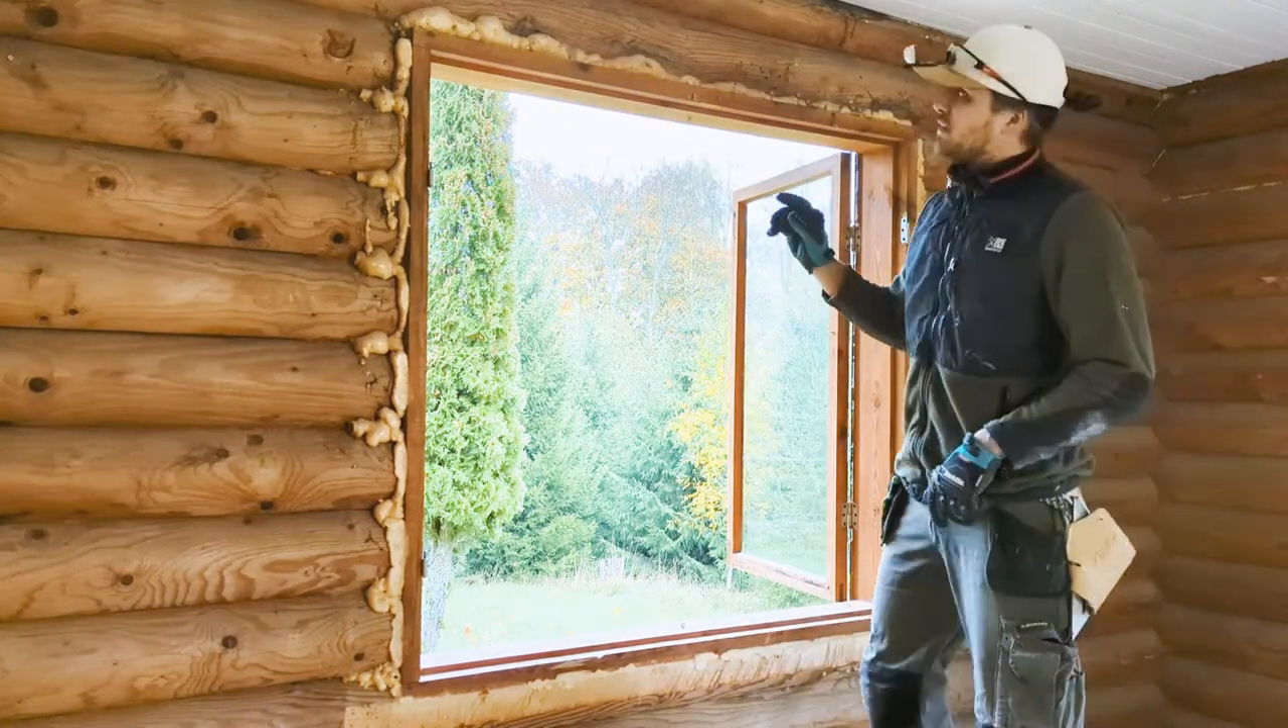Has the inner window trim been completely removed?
Yes.